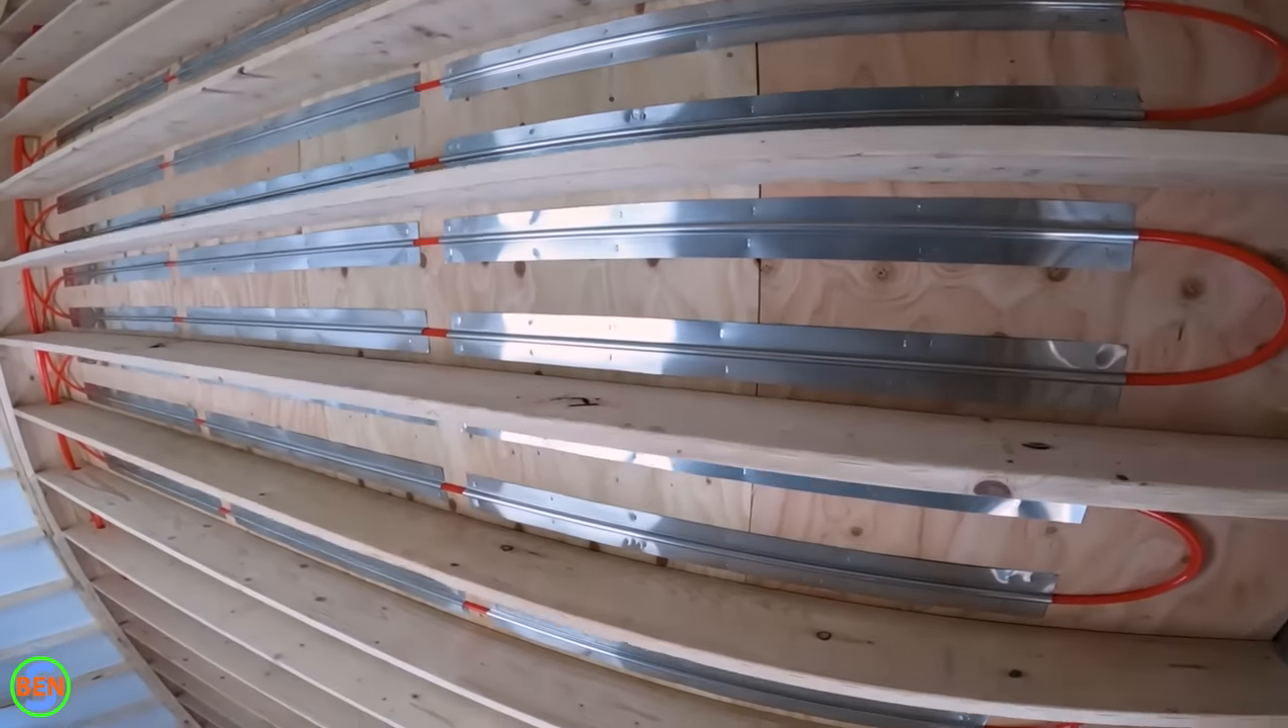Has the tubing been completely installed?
Yes.